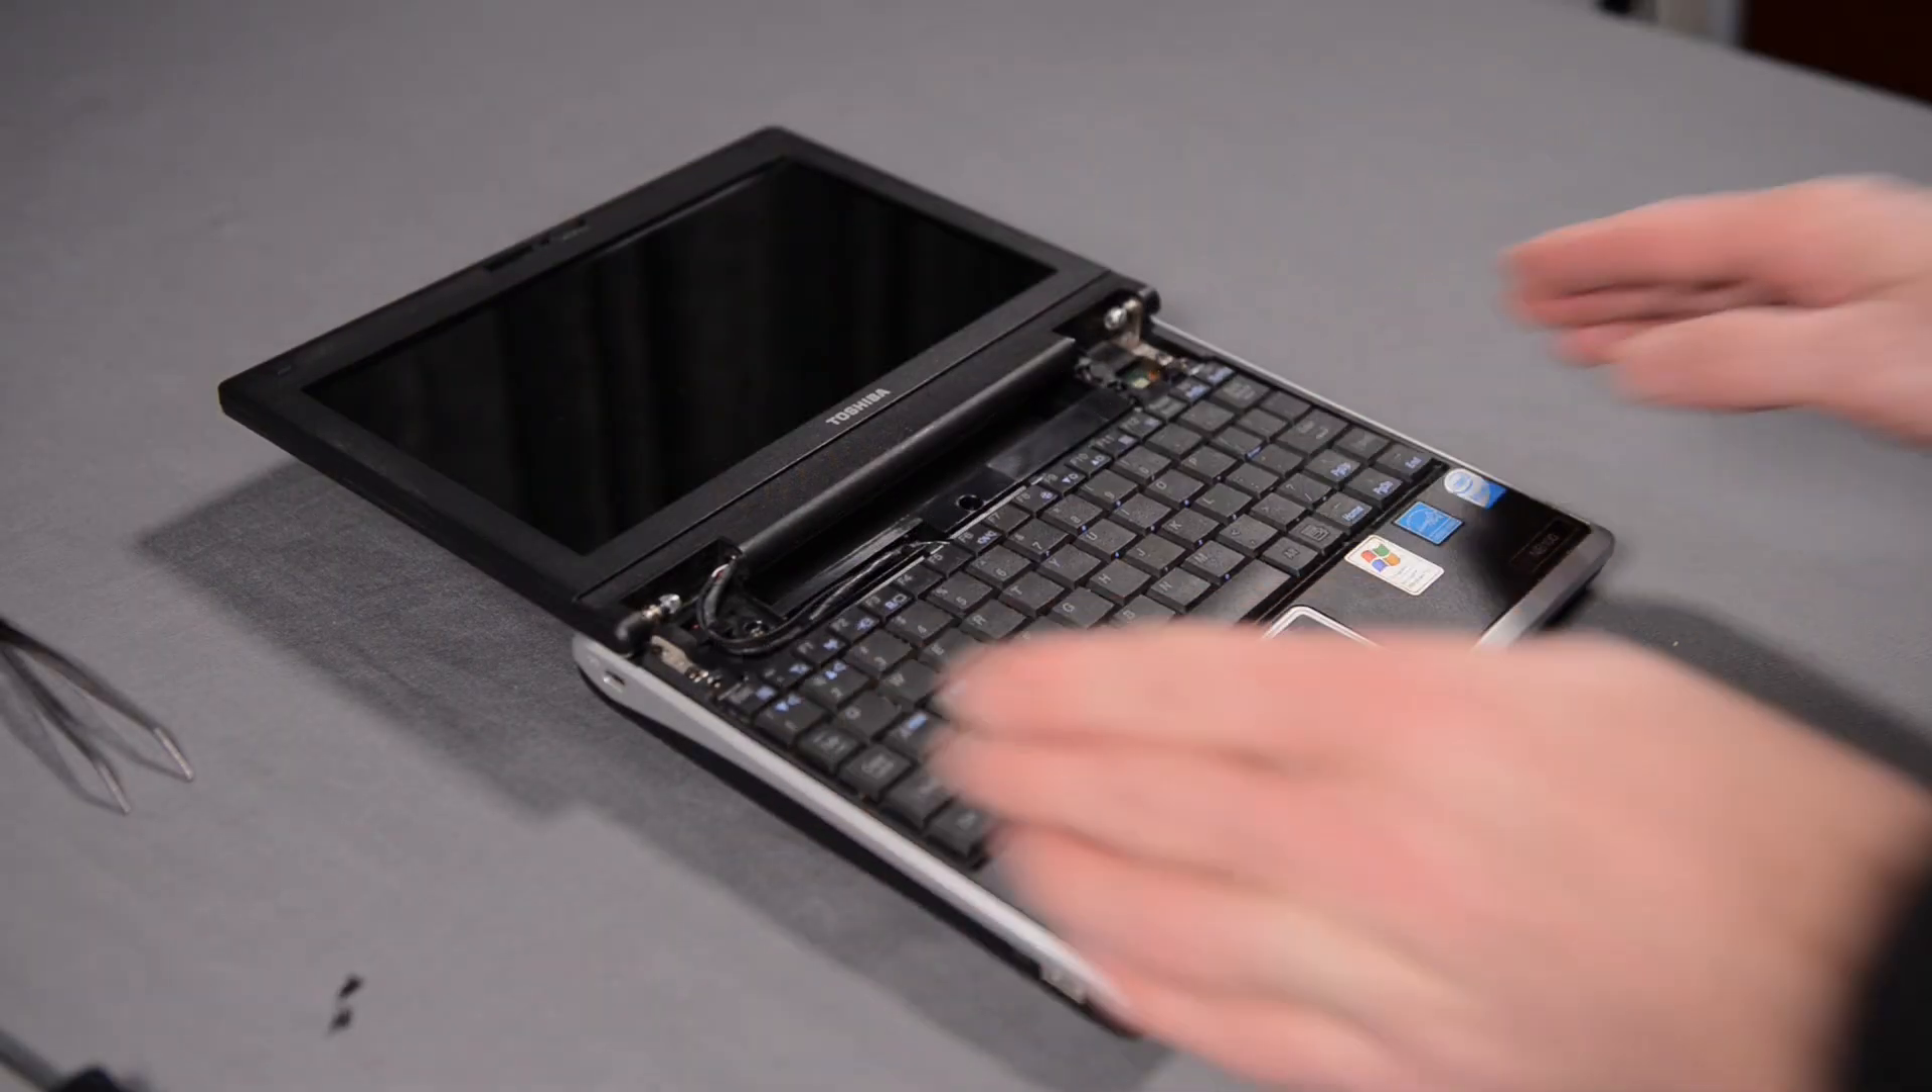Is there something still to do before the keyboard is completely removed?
Yes.